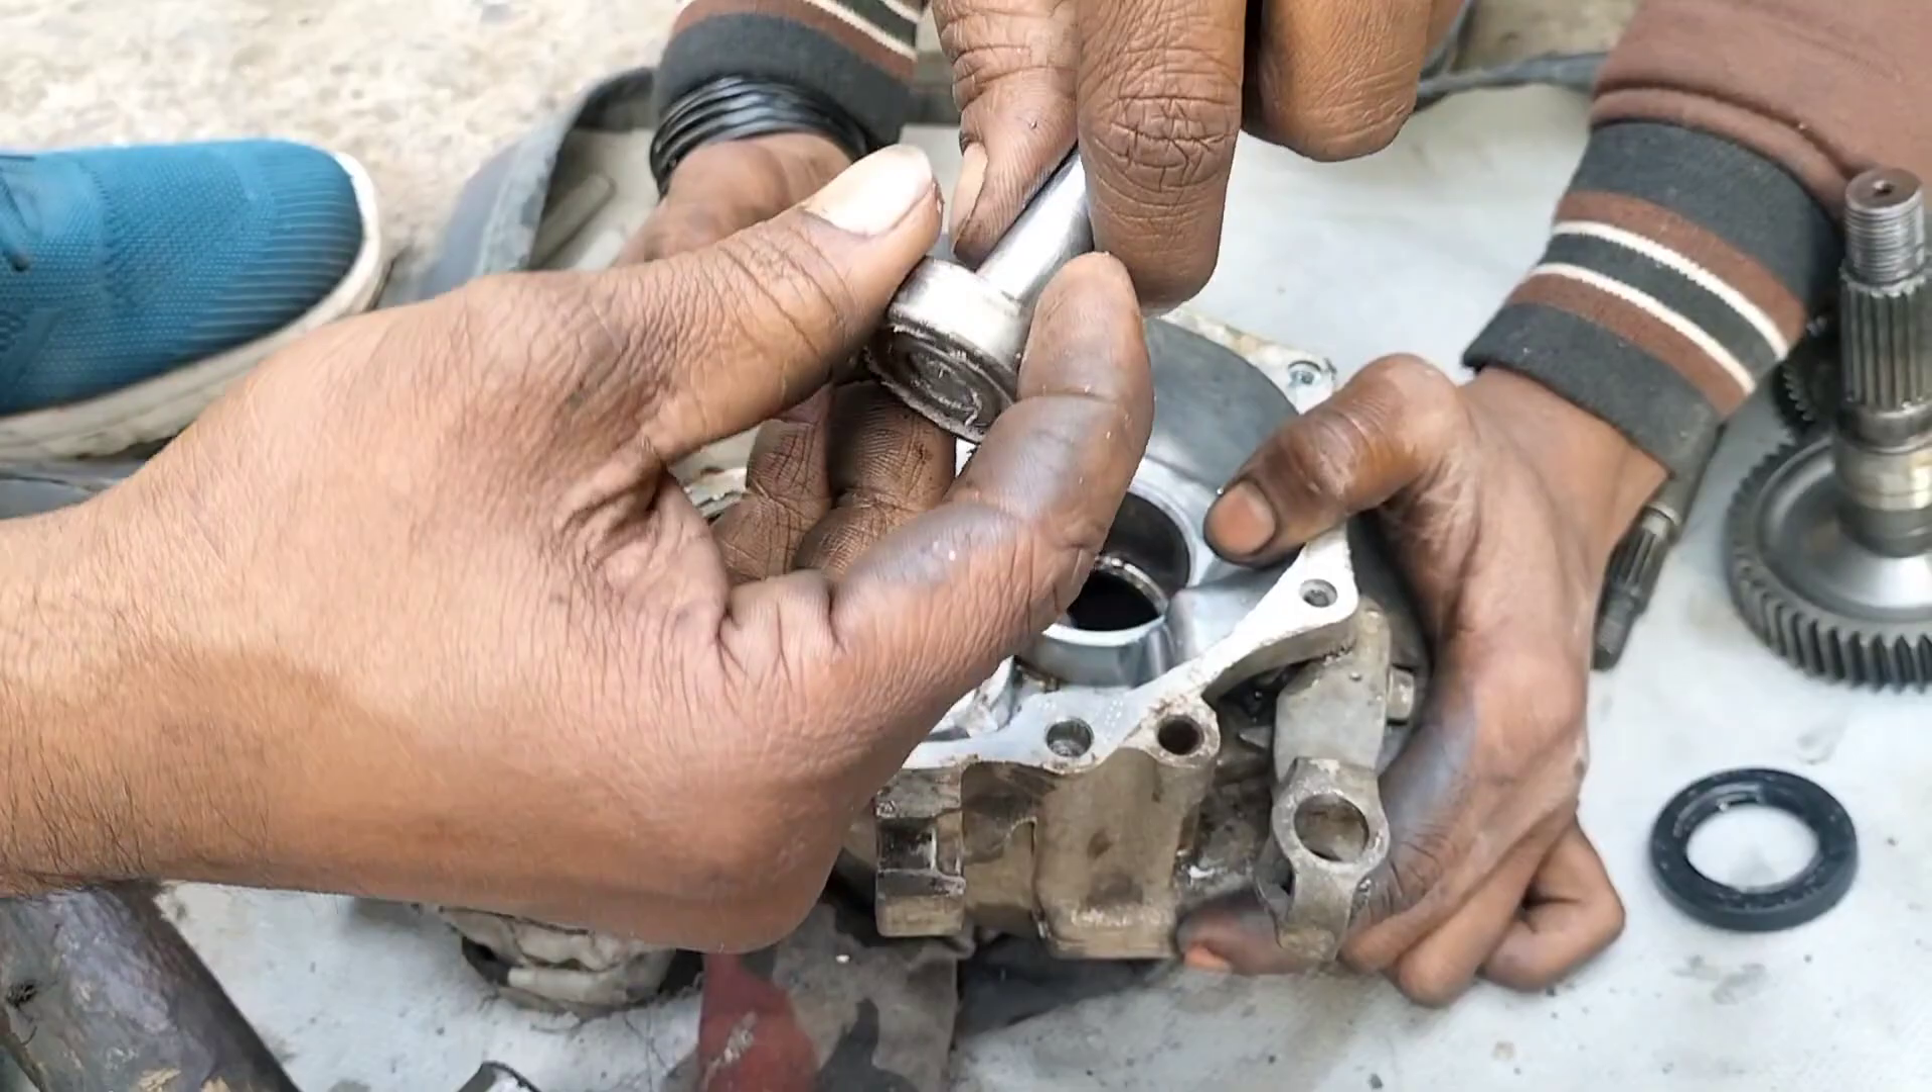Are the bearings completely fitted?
No.